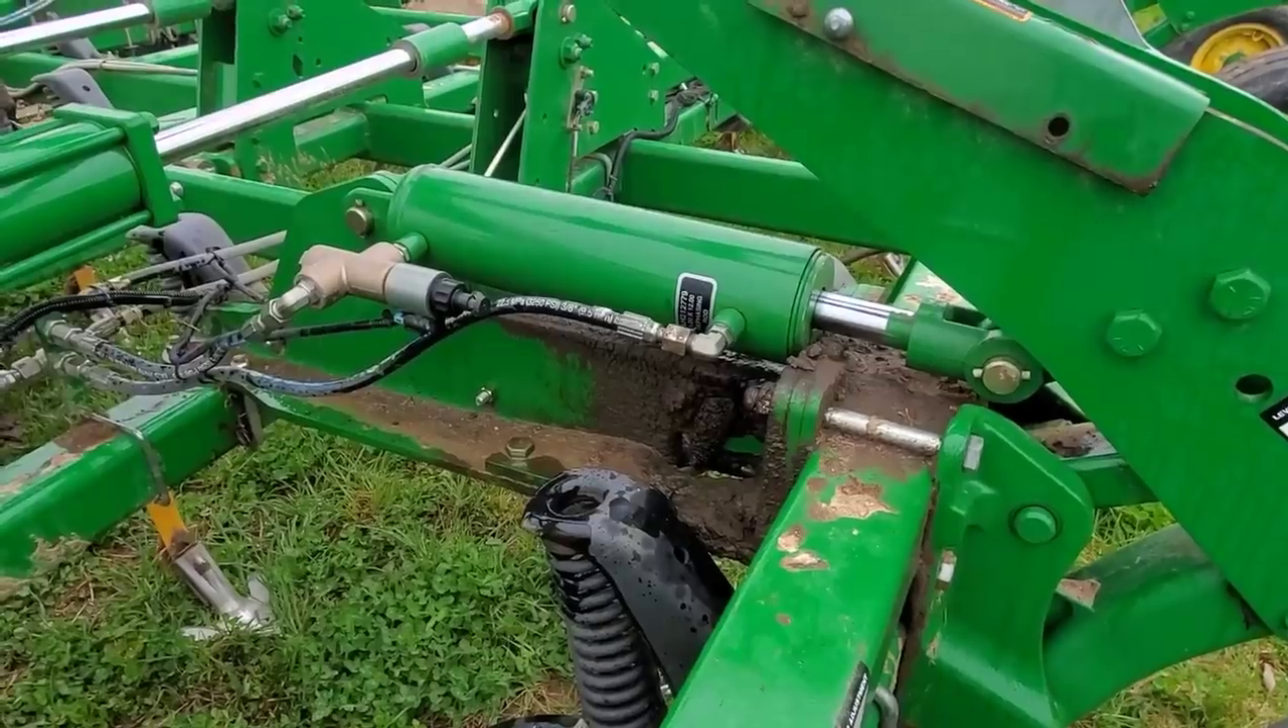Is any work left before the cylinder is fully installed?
No.